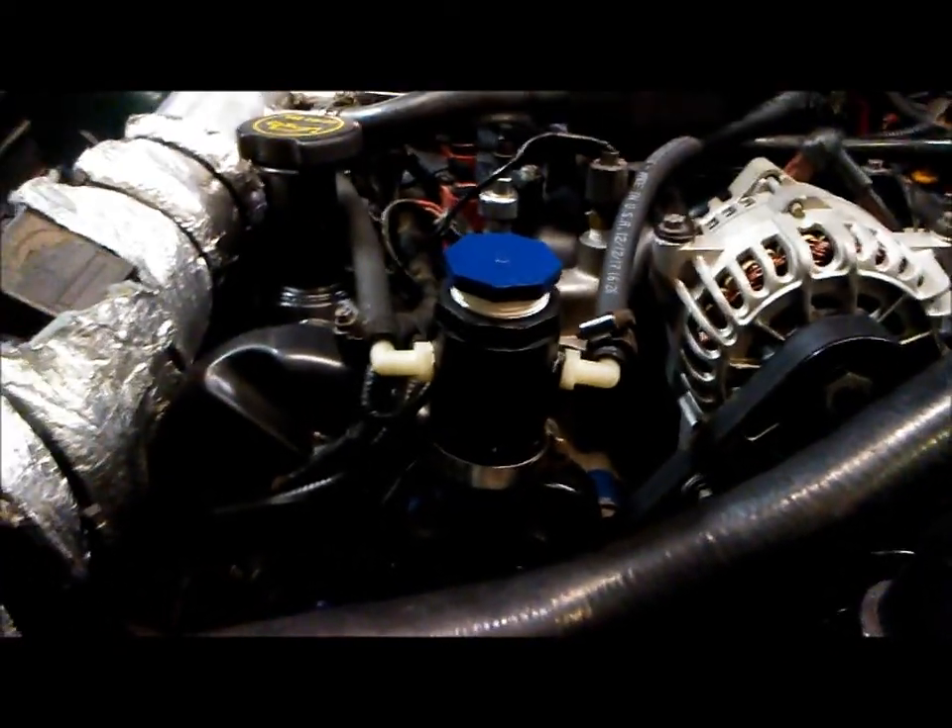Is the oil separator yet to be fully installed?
No.